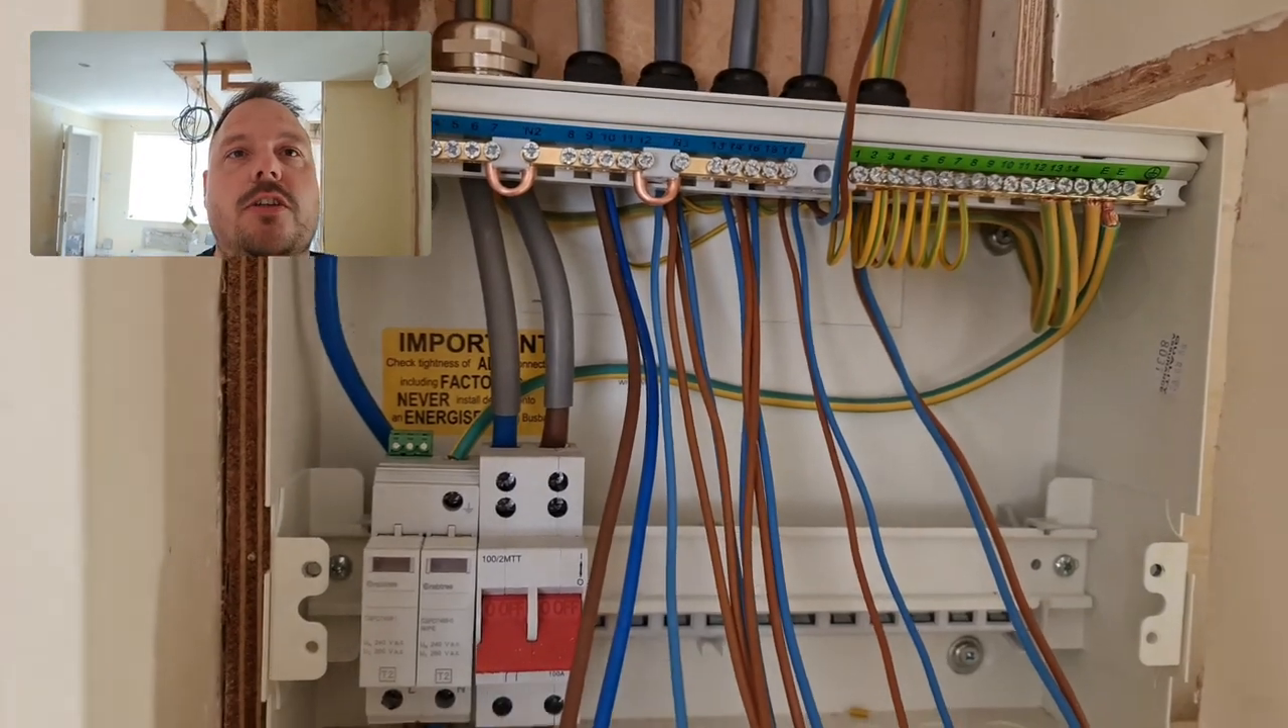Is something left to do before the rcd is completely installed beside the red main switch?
Yes.